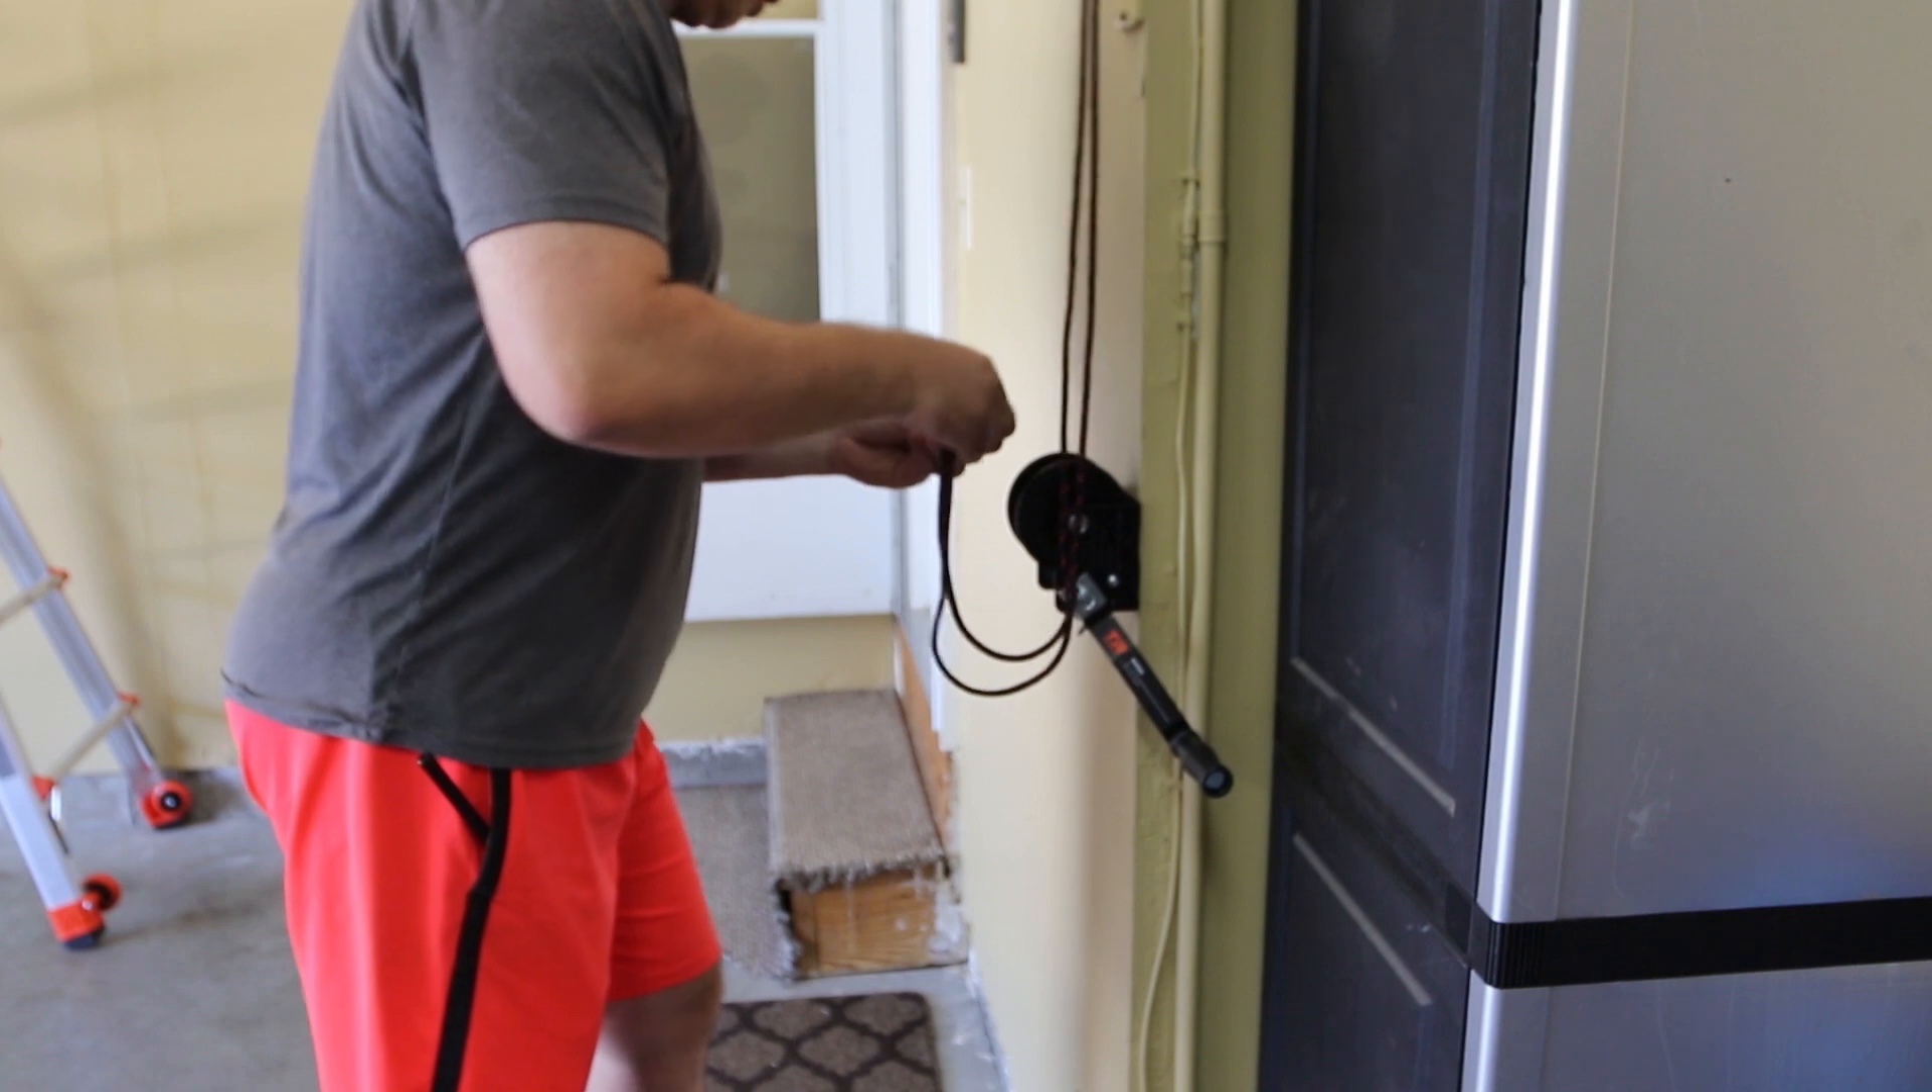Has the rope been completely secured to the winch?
No.